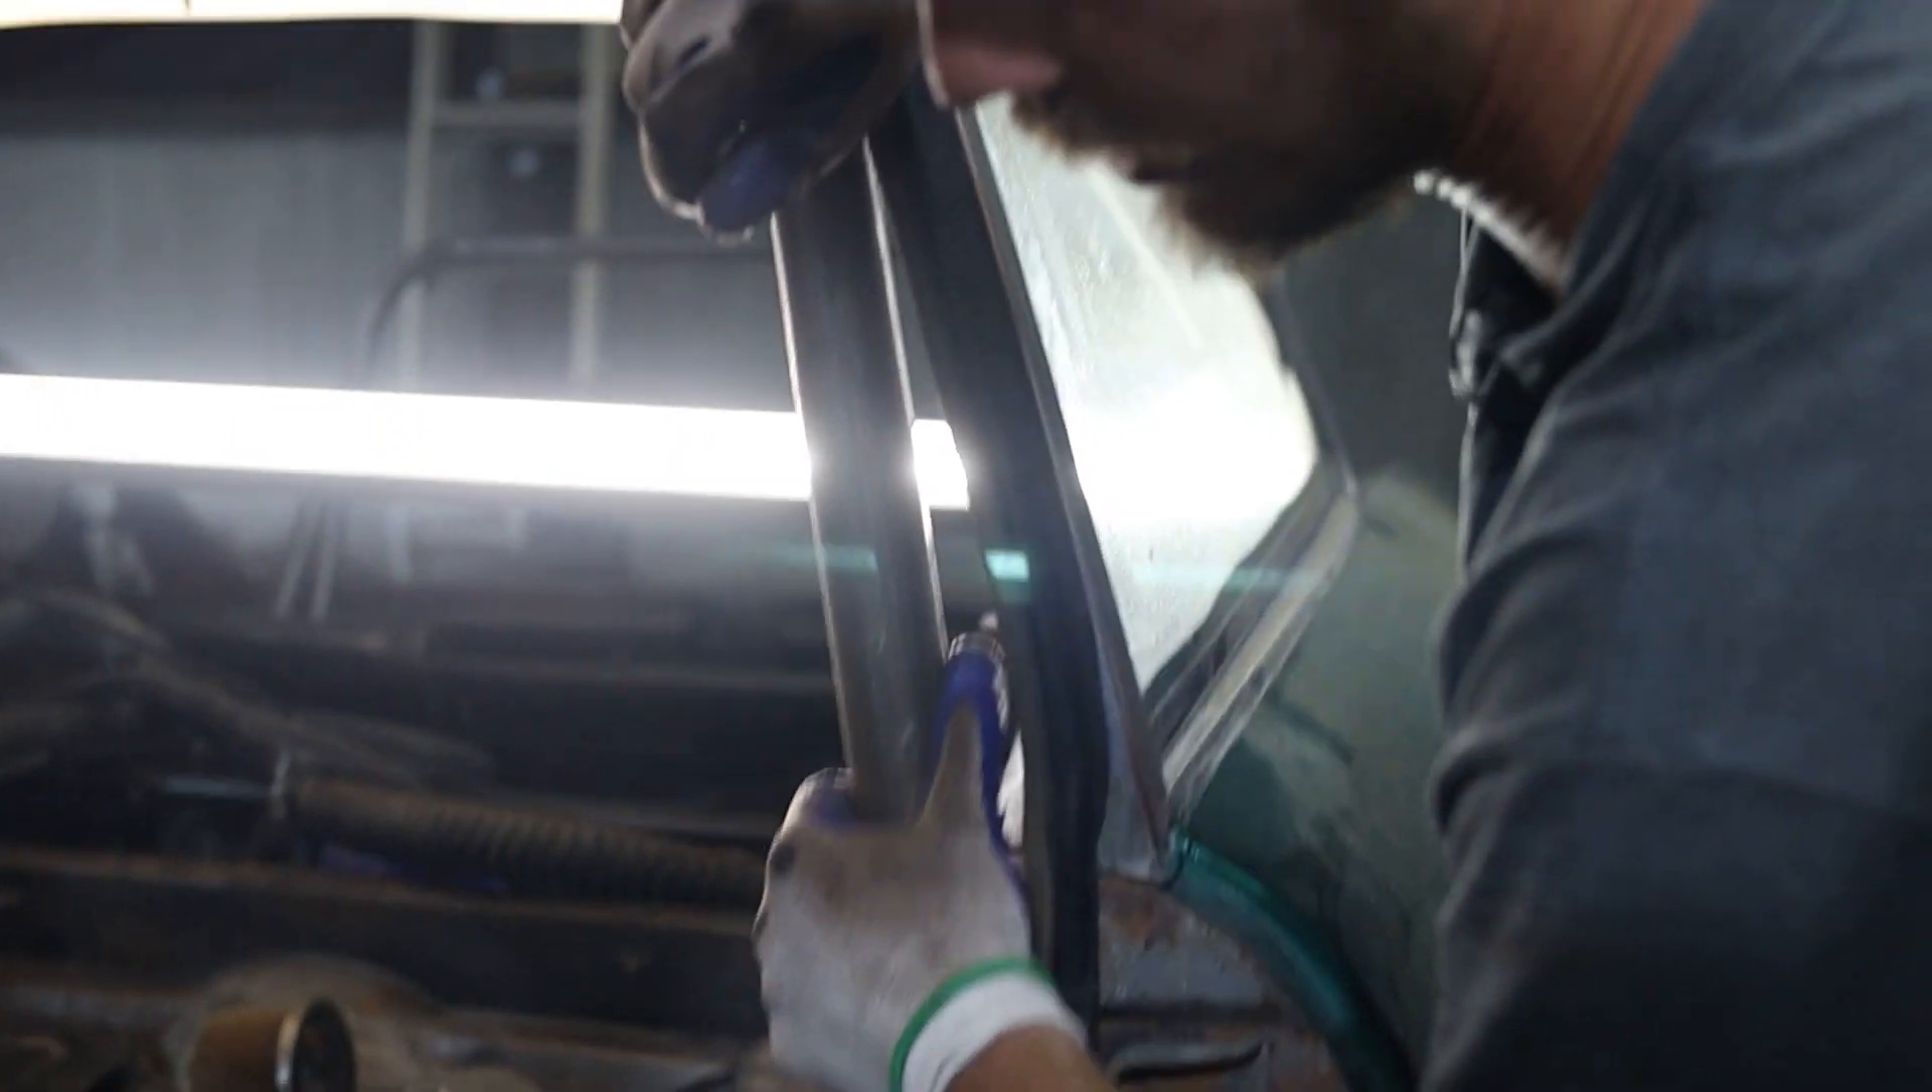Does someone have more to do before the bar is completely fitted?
Yes.